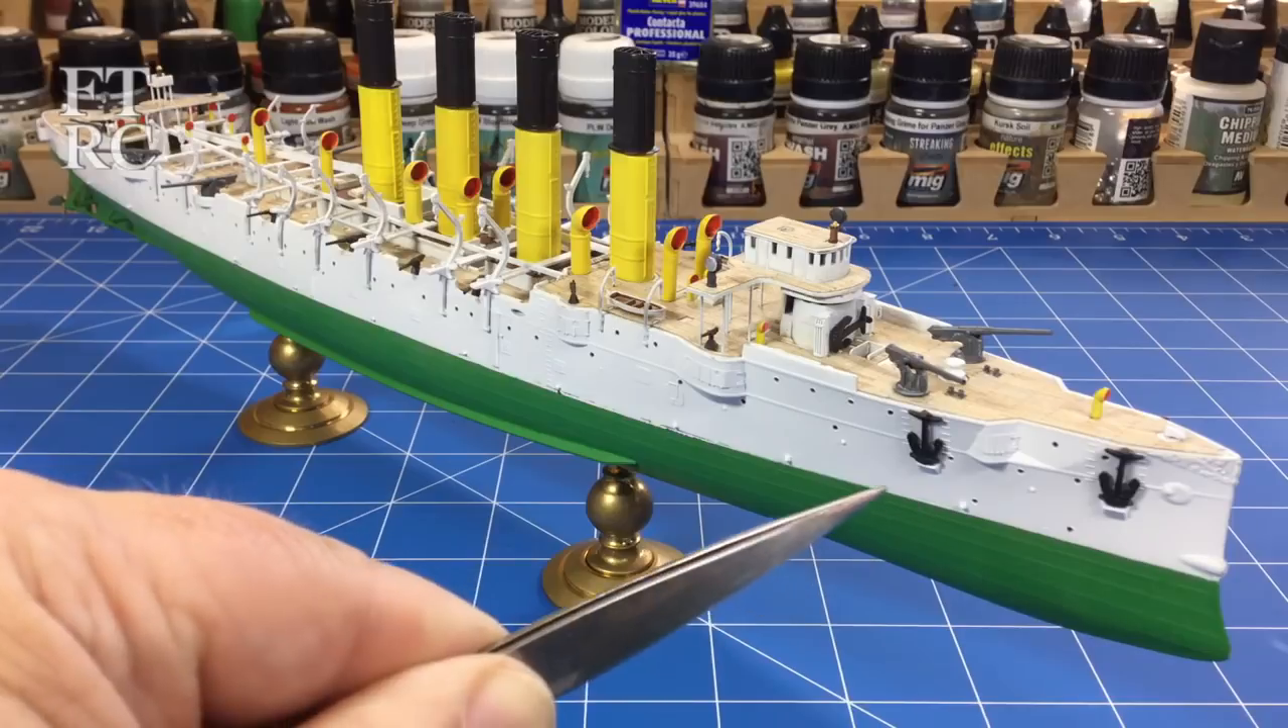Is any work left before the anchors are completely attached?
No.